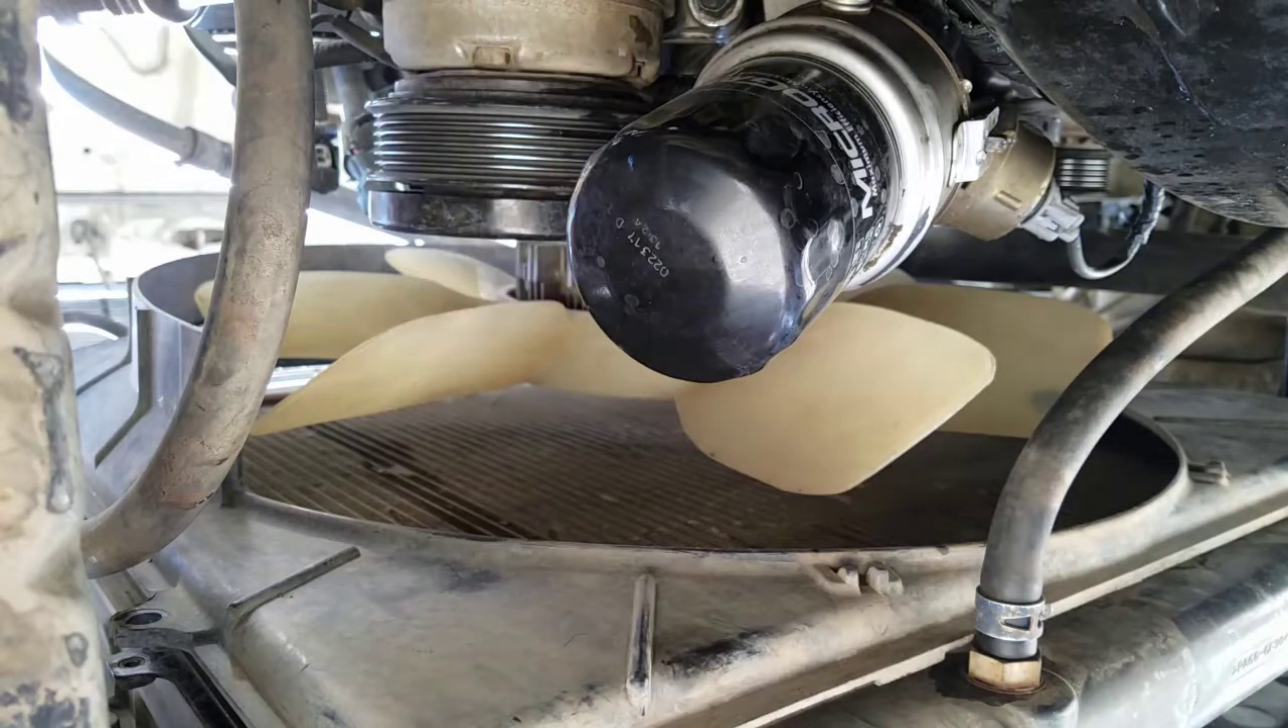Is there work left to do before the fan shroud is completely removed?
Yes.